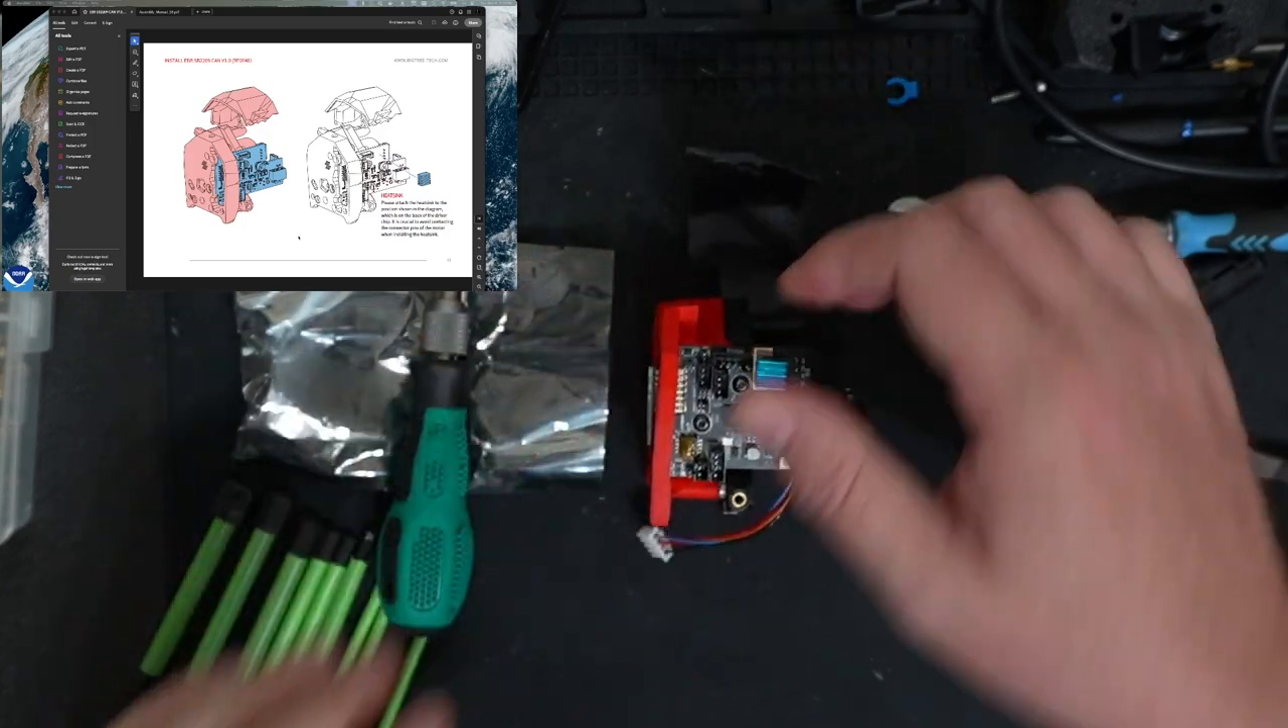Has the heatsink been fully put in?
Yes.